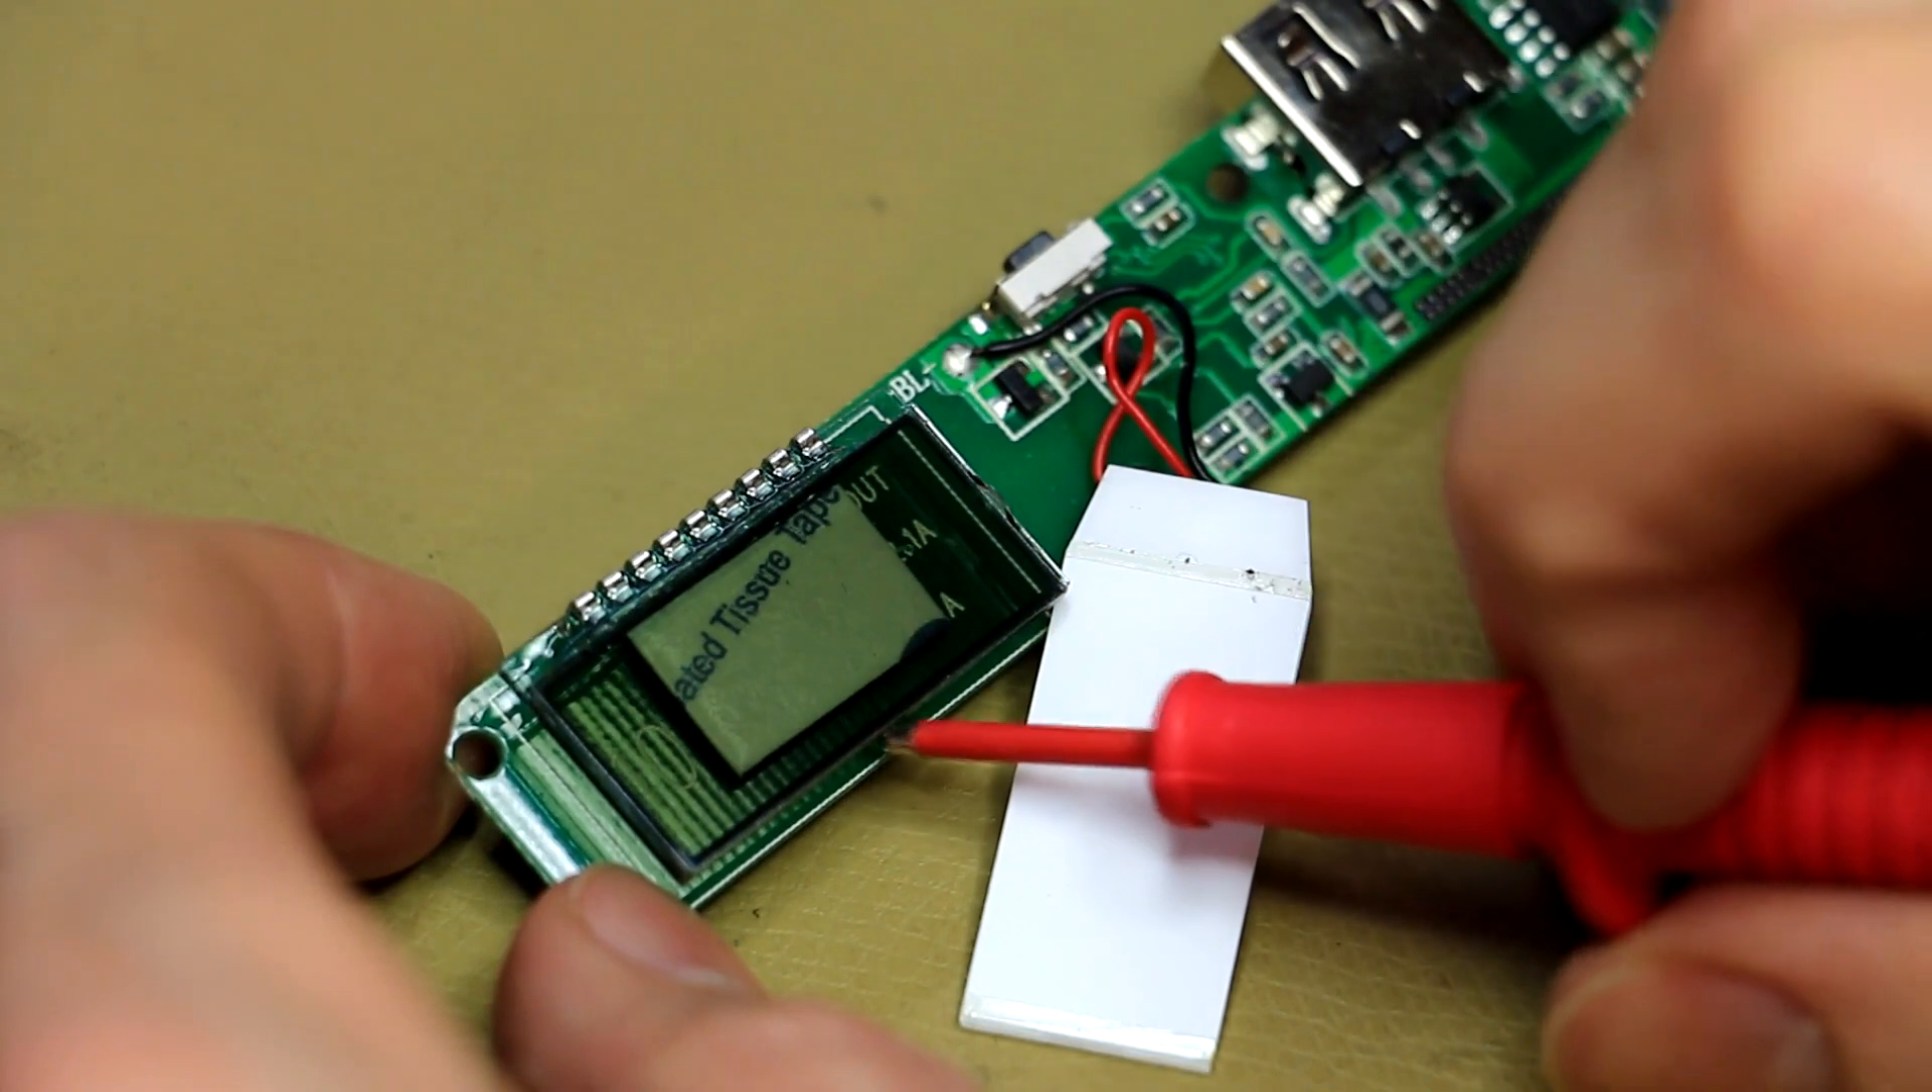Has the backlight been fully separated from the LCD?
Yes.